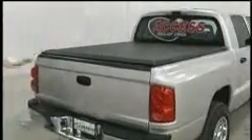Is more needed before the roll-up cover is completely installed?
No.